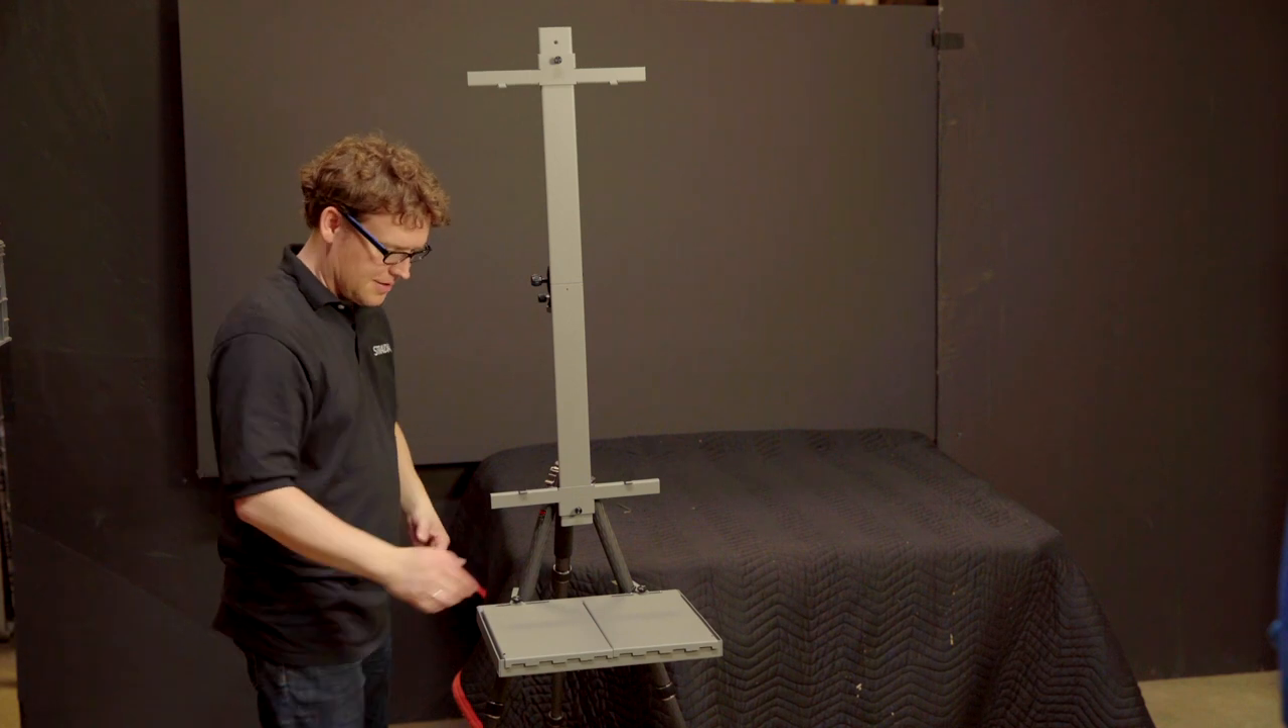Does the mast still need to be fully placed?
No.